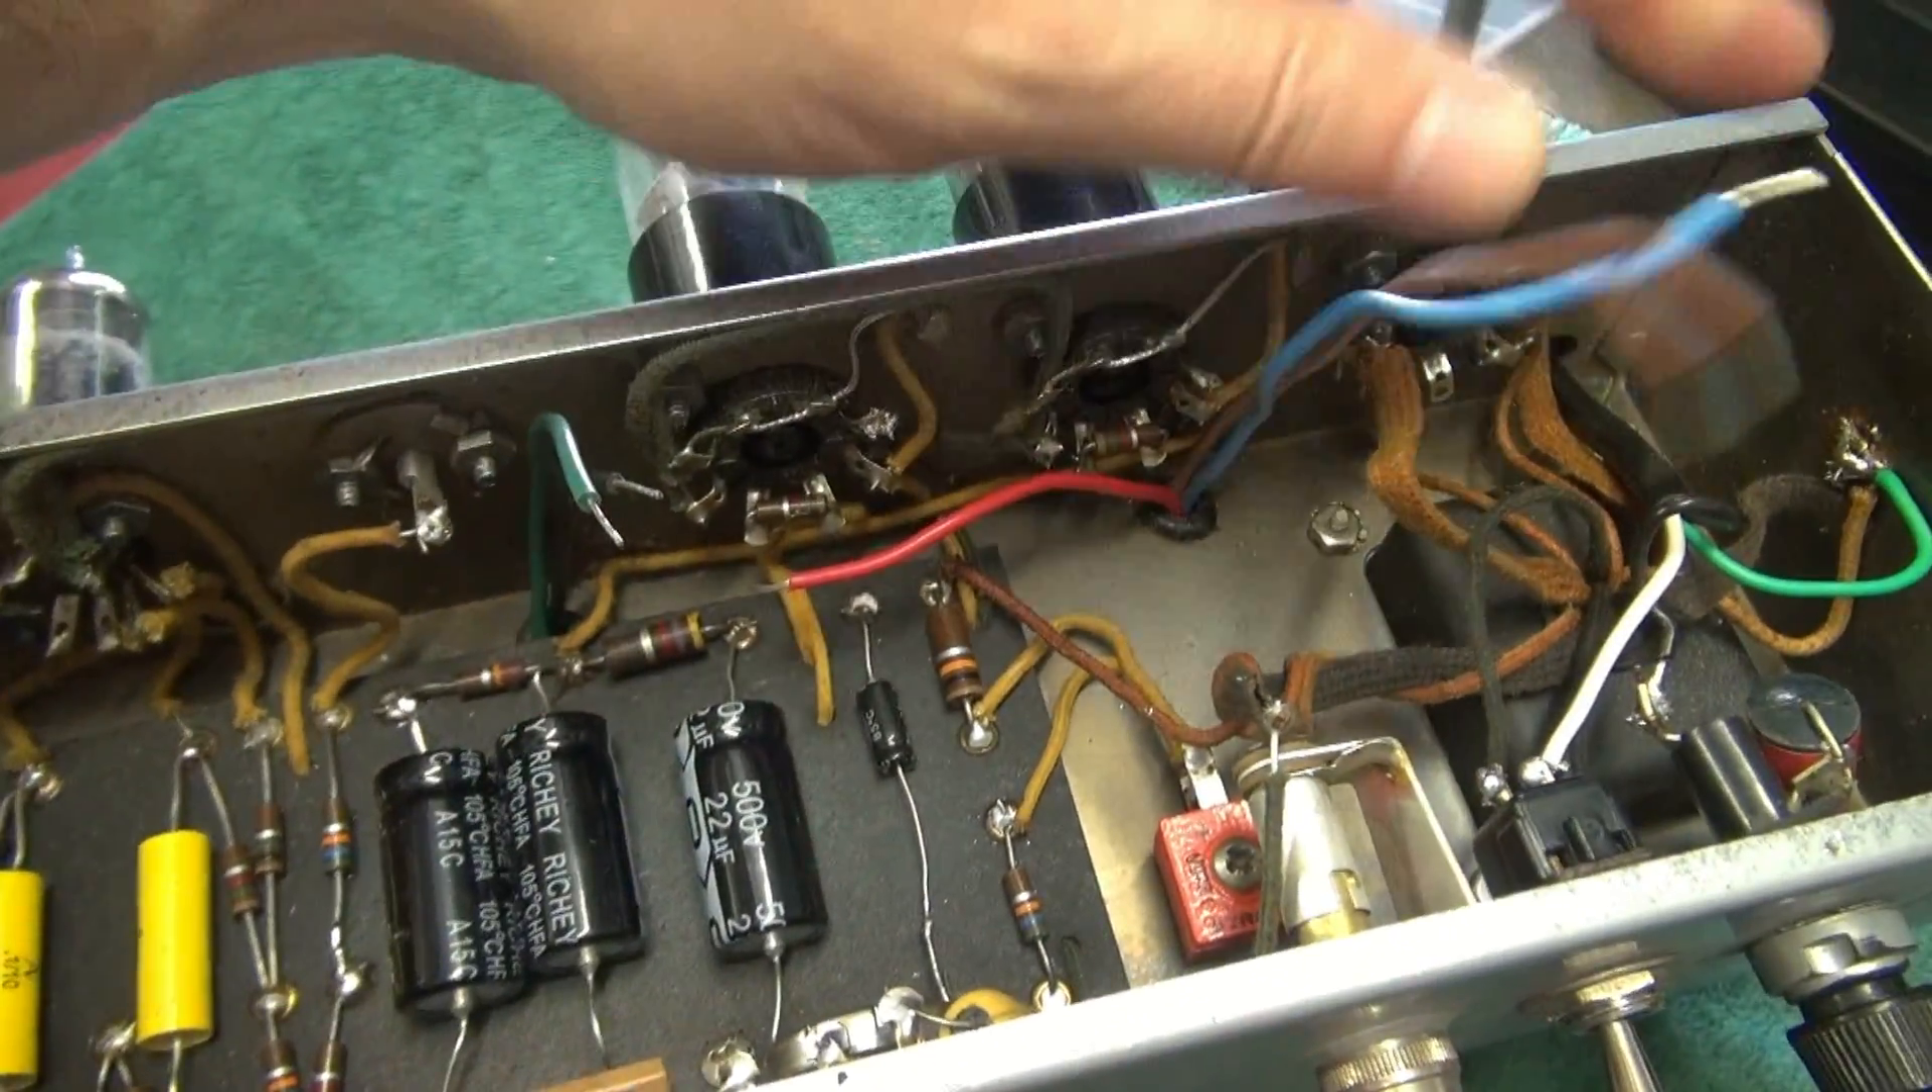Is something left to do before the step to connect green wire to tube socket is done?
Yes.